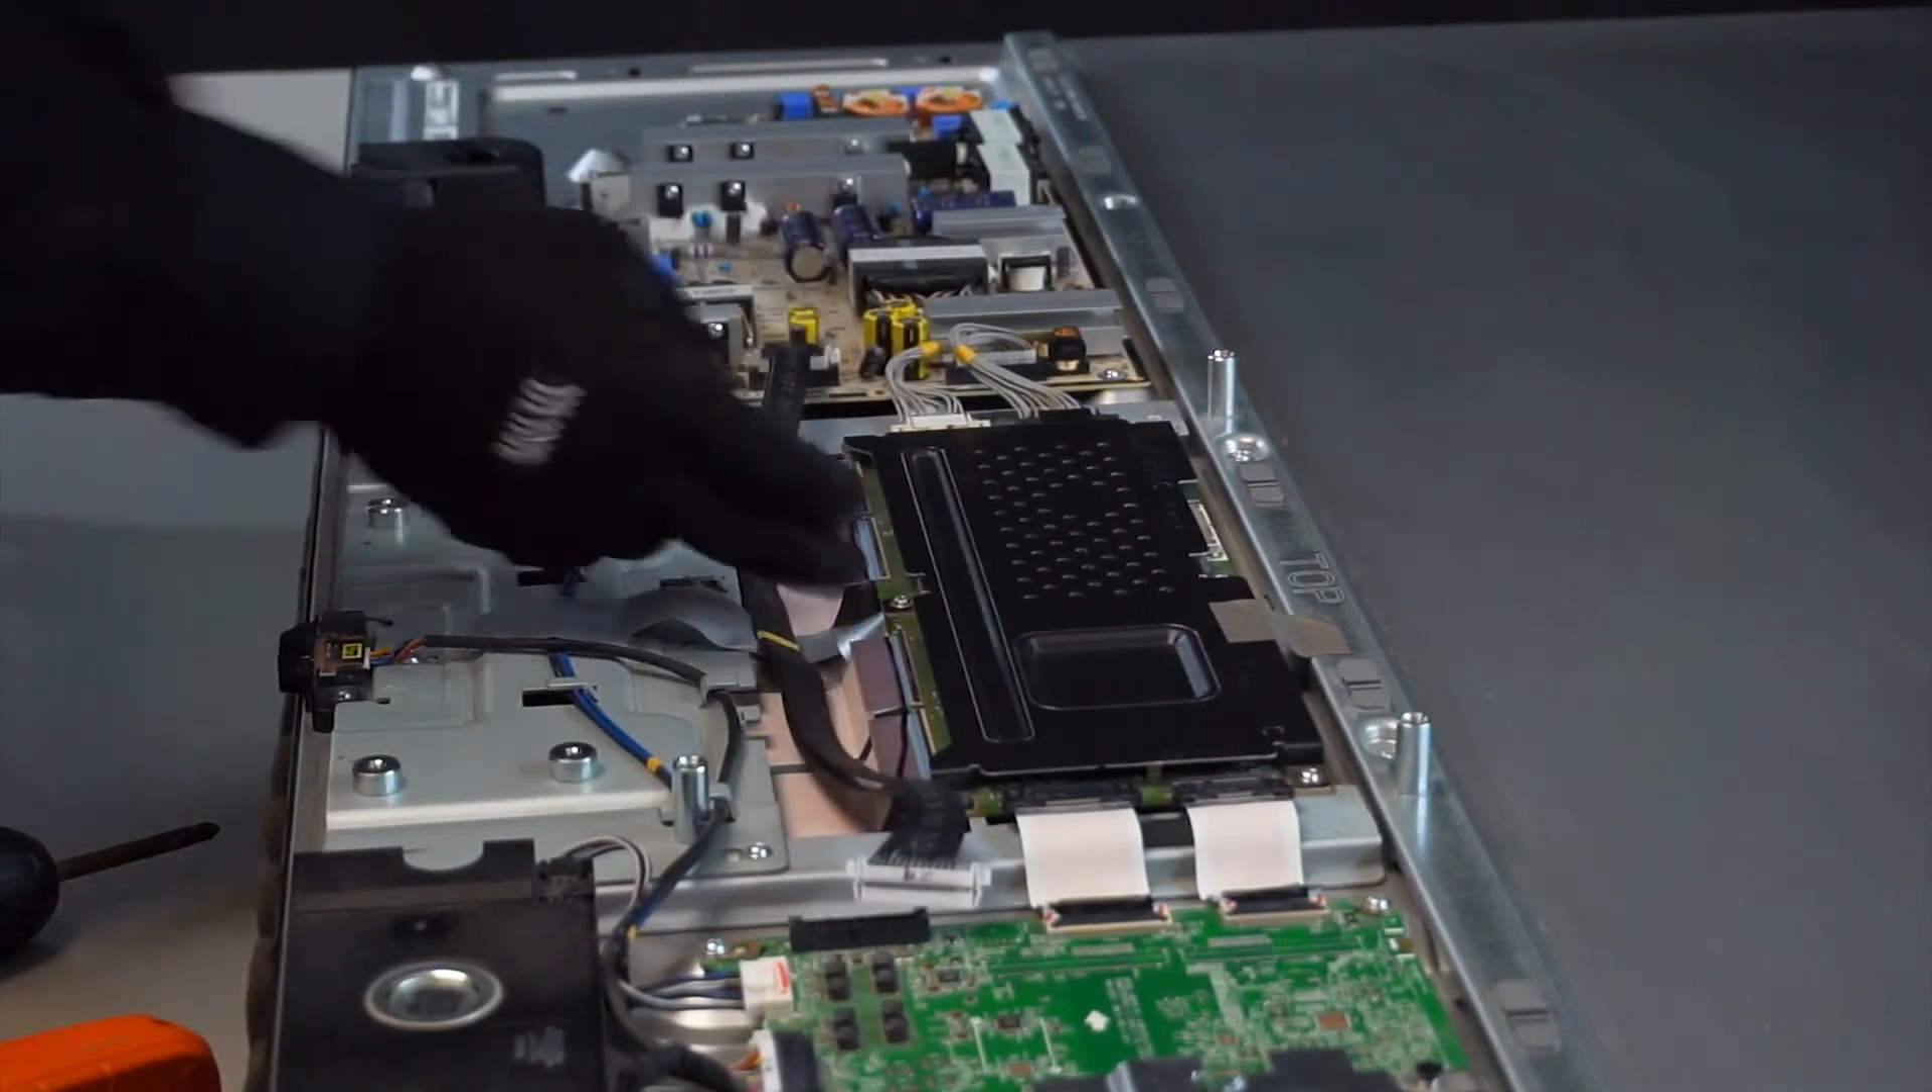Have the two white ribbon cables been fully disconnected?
No.